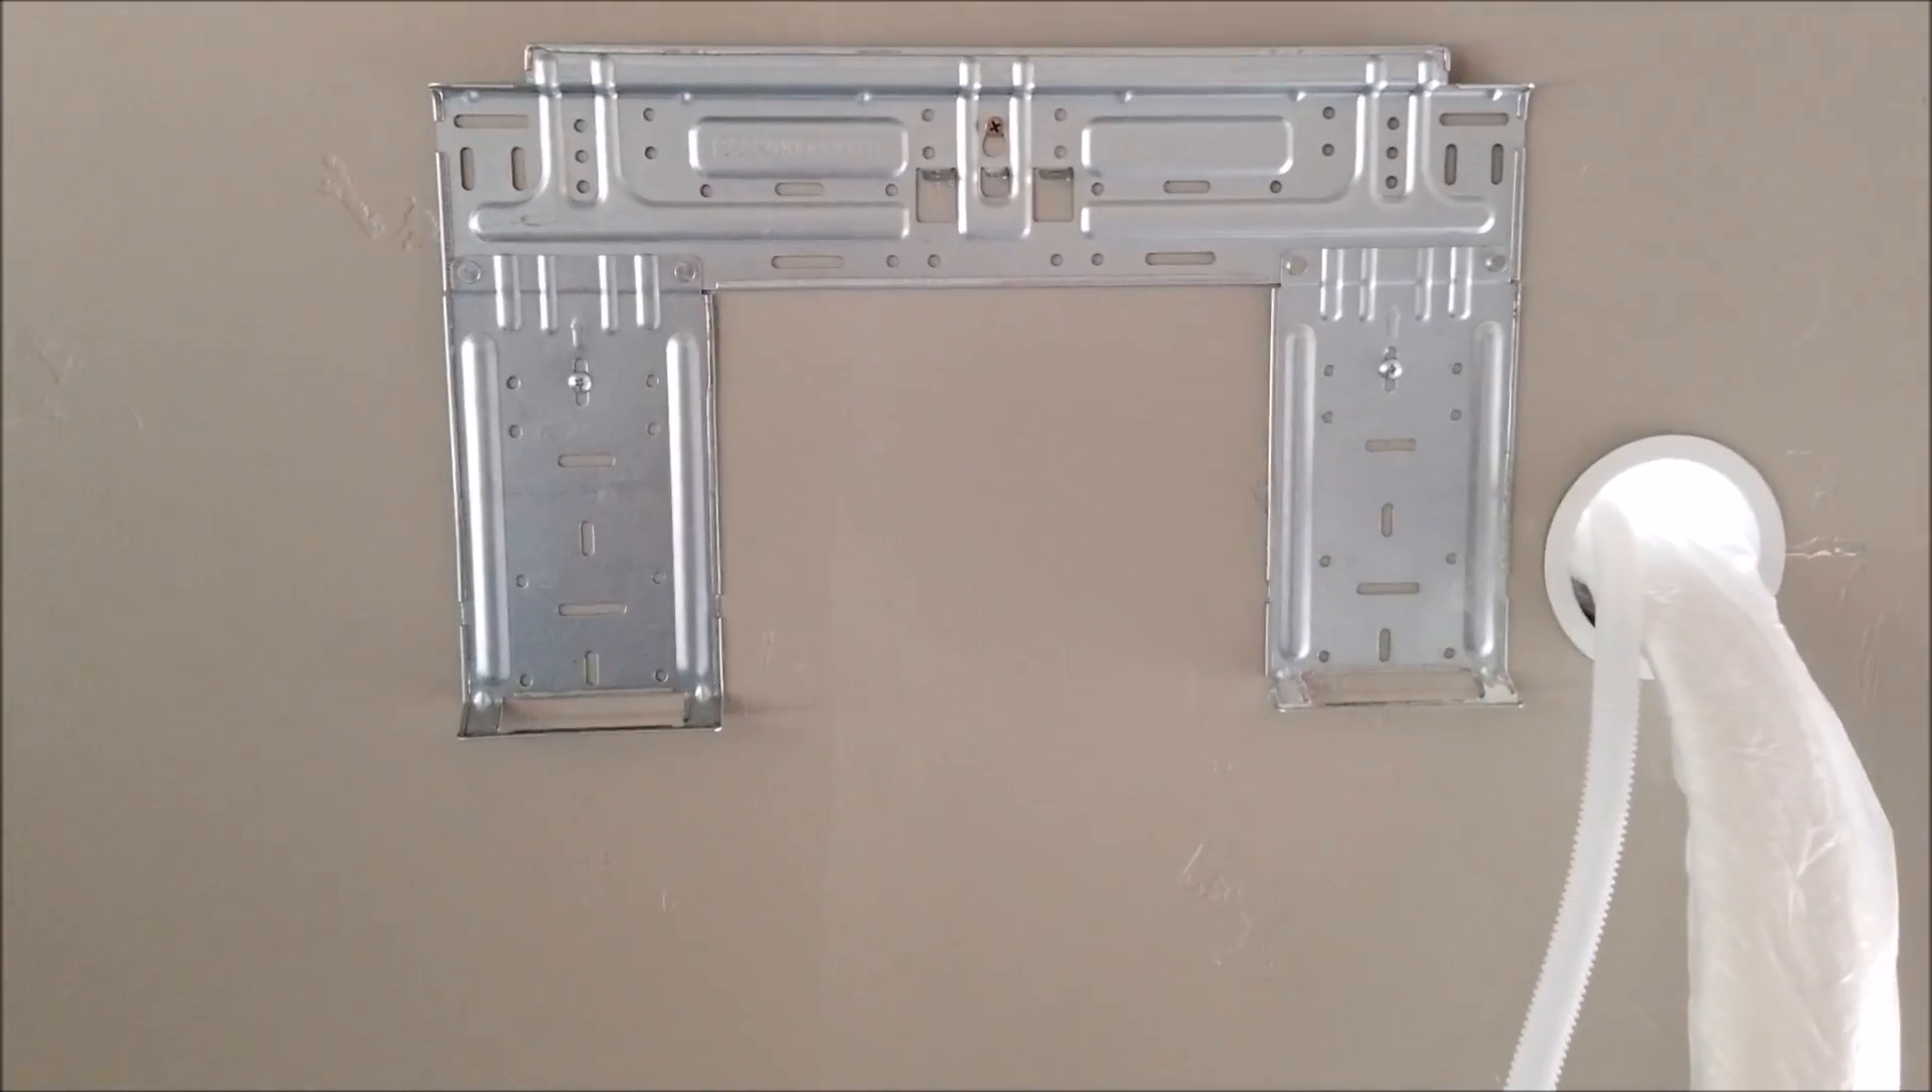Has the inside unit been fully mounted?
No.